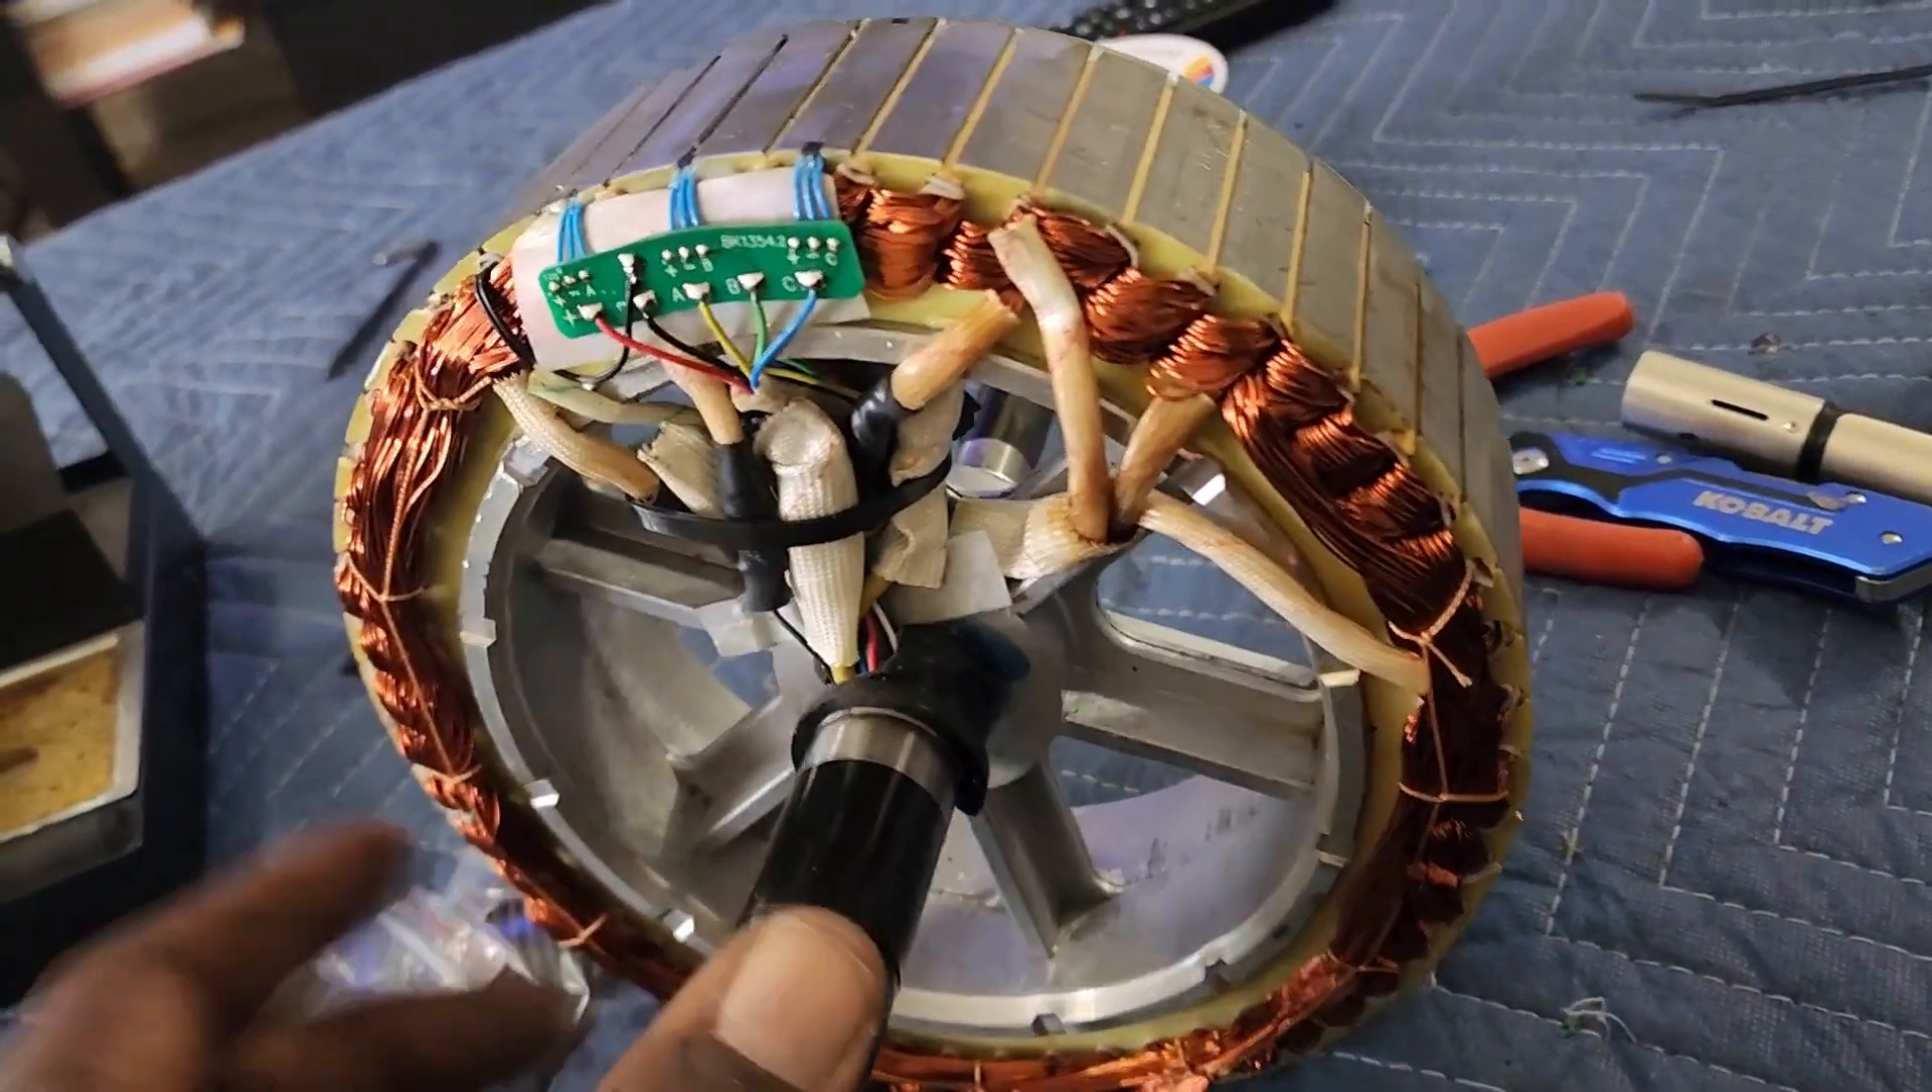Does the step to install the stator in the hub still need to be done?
Yes.